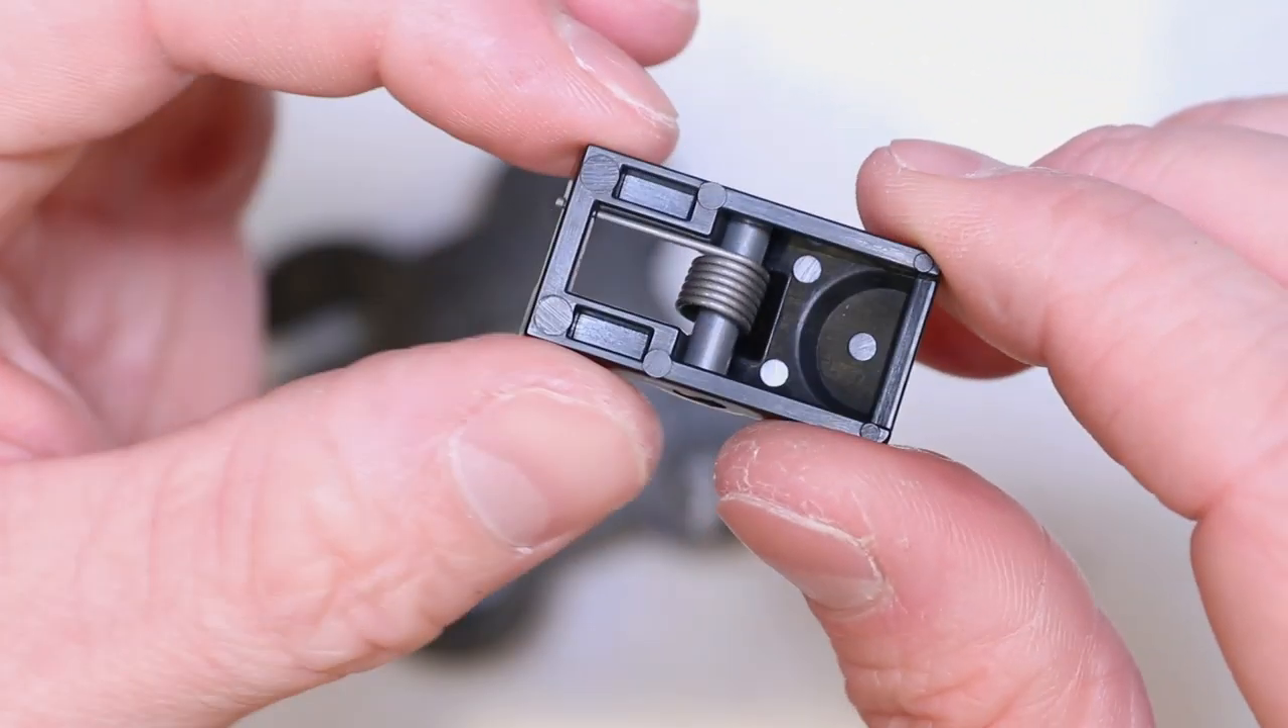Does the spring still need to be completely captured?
No.